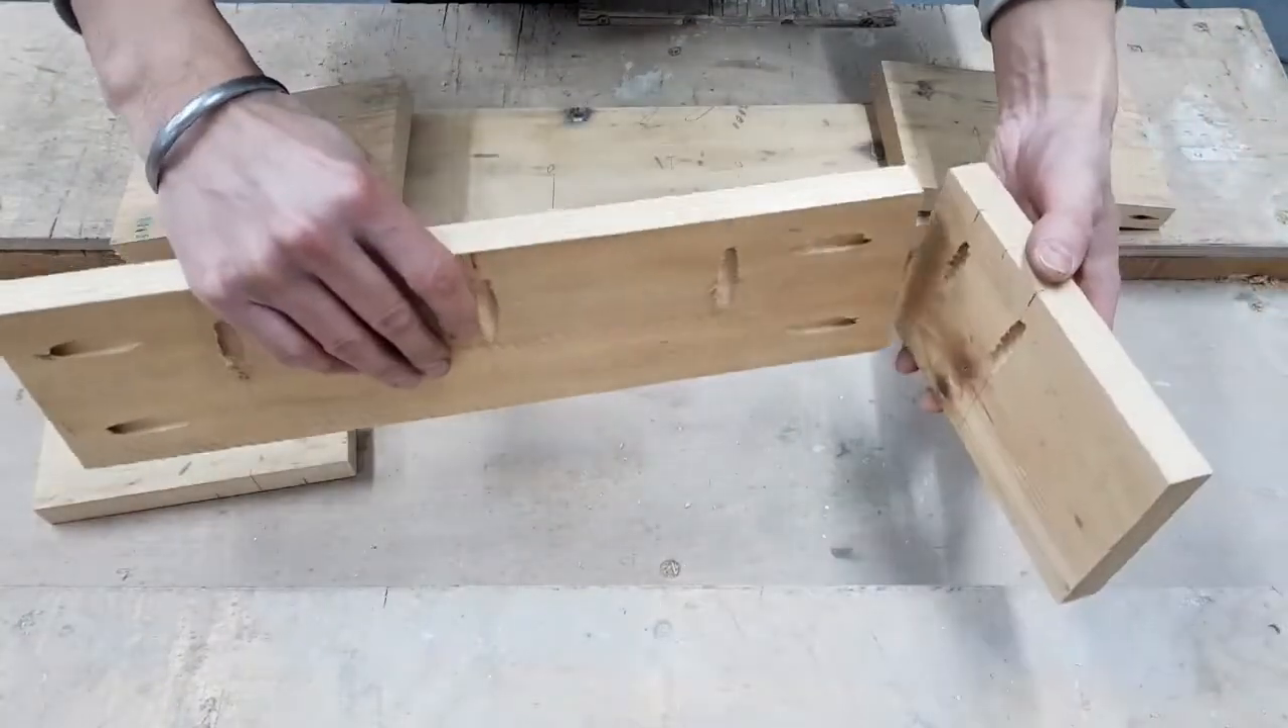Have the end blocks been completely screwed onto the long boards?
No.